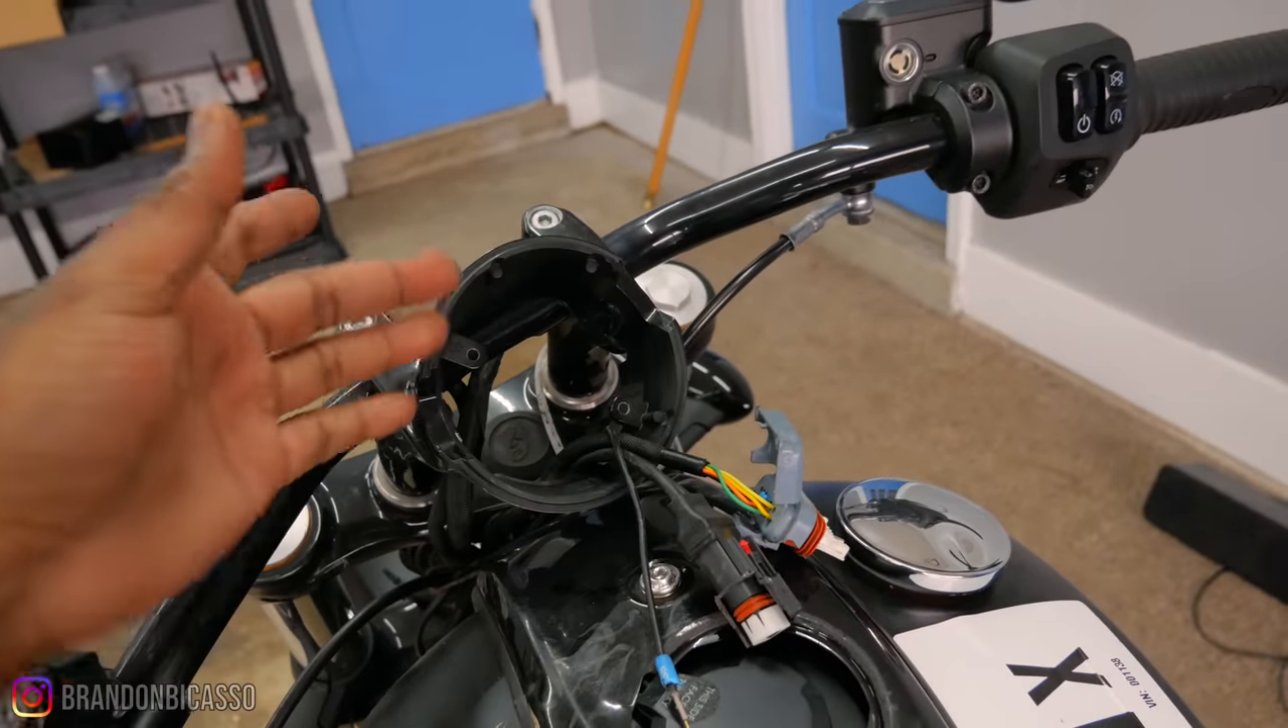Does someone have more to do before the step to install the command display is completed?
Yes.